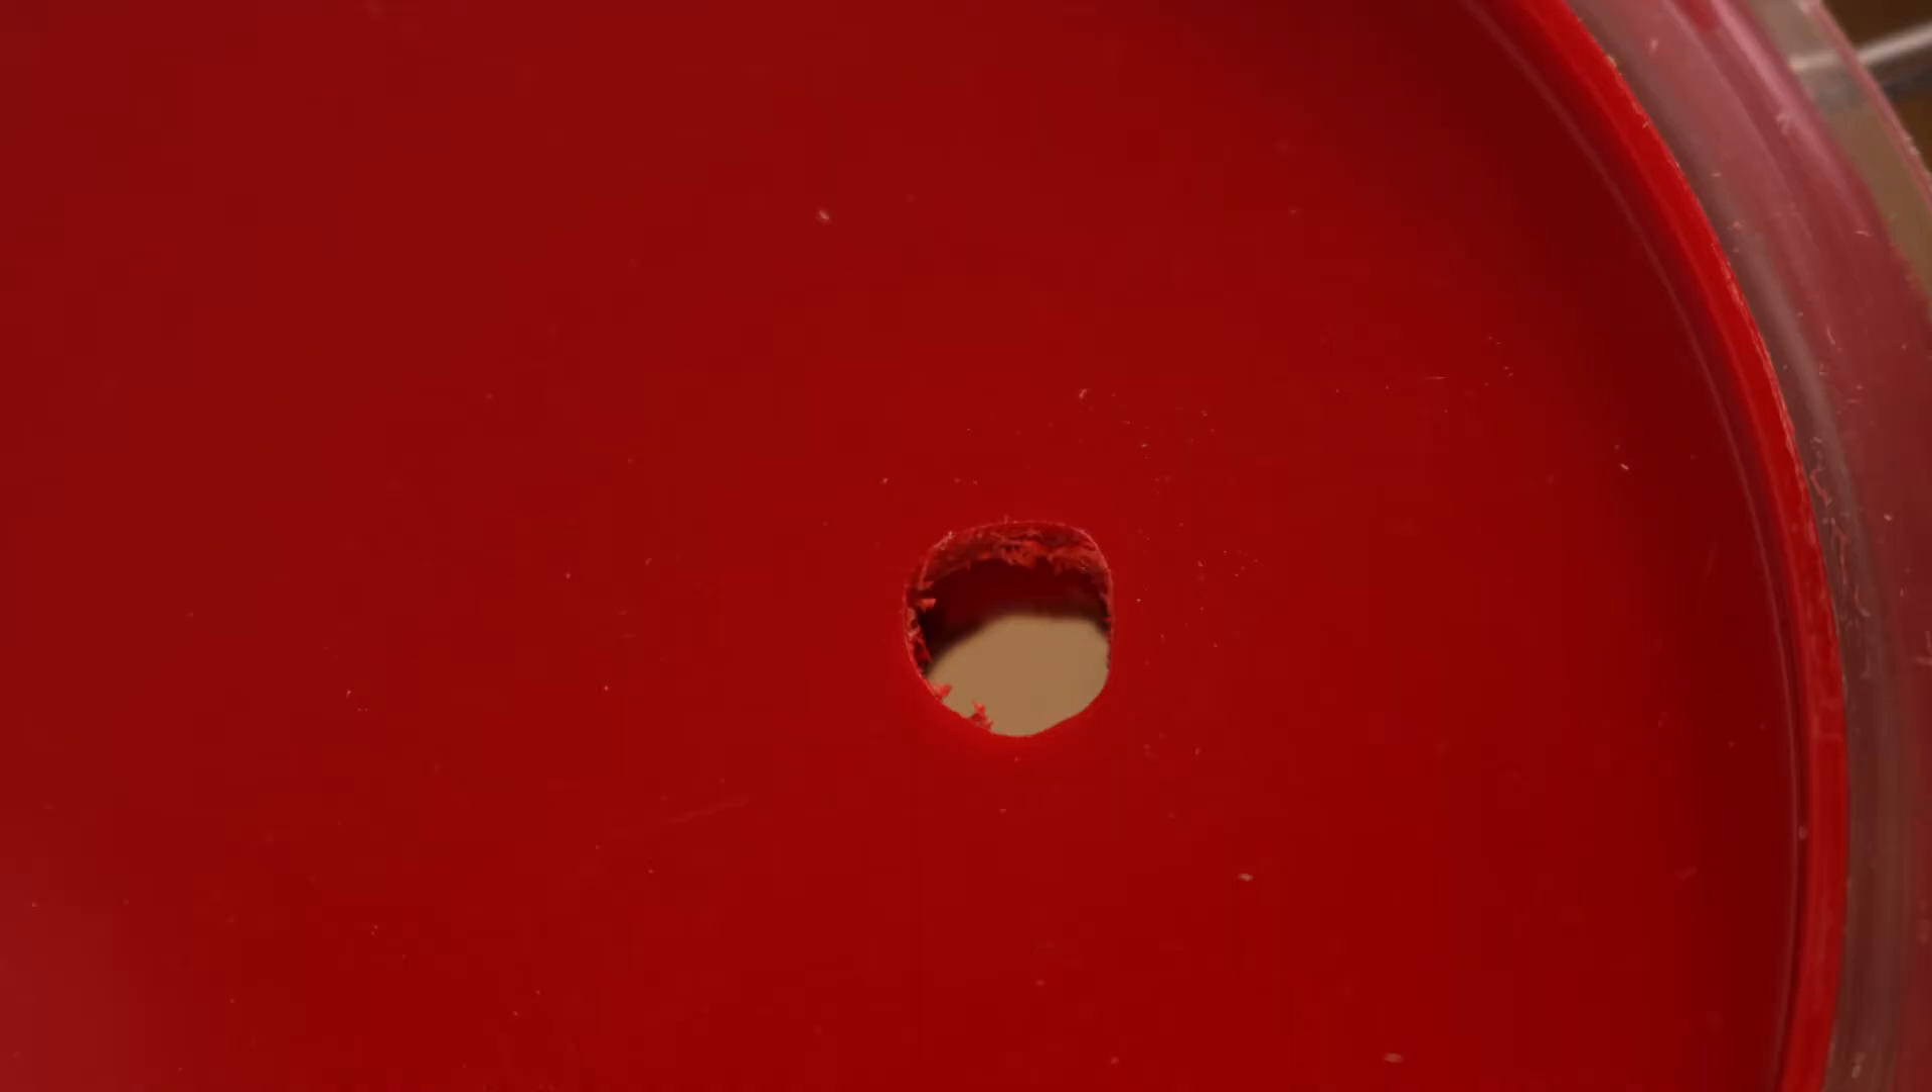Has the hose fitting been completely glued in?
No.